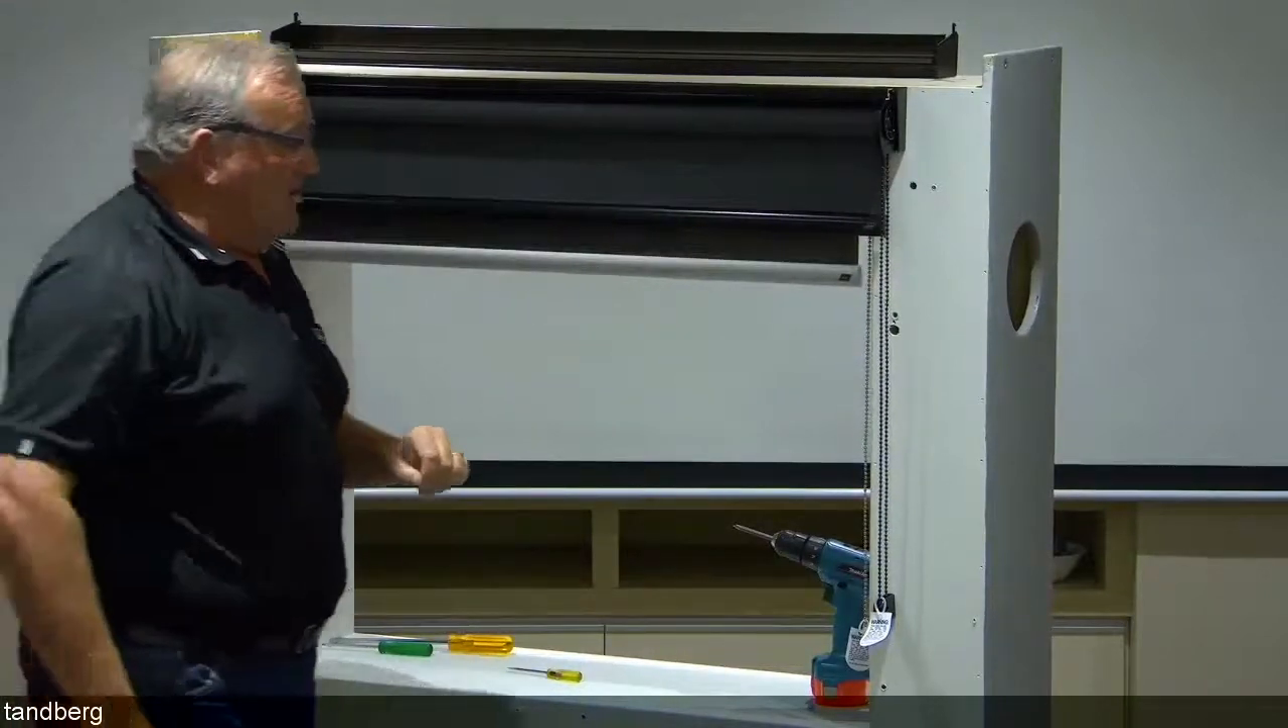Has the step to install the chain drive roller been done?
Yes.